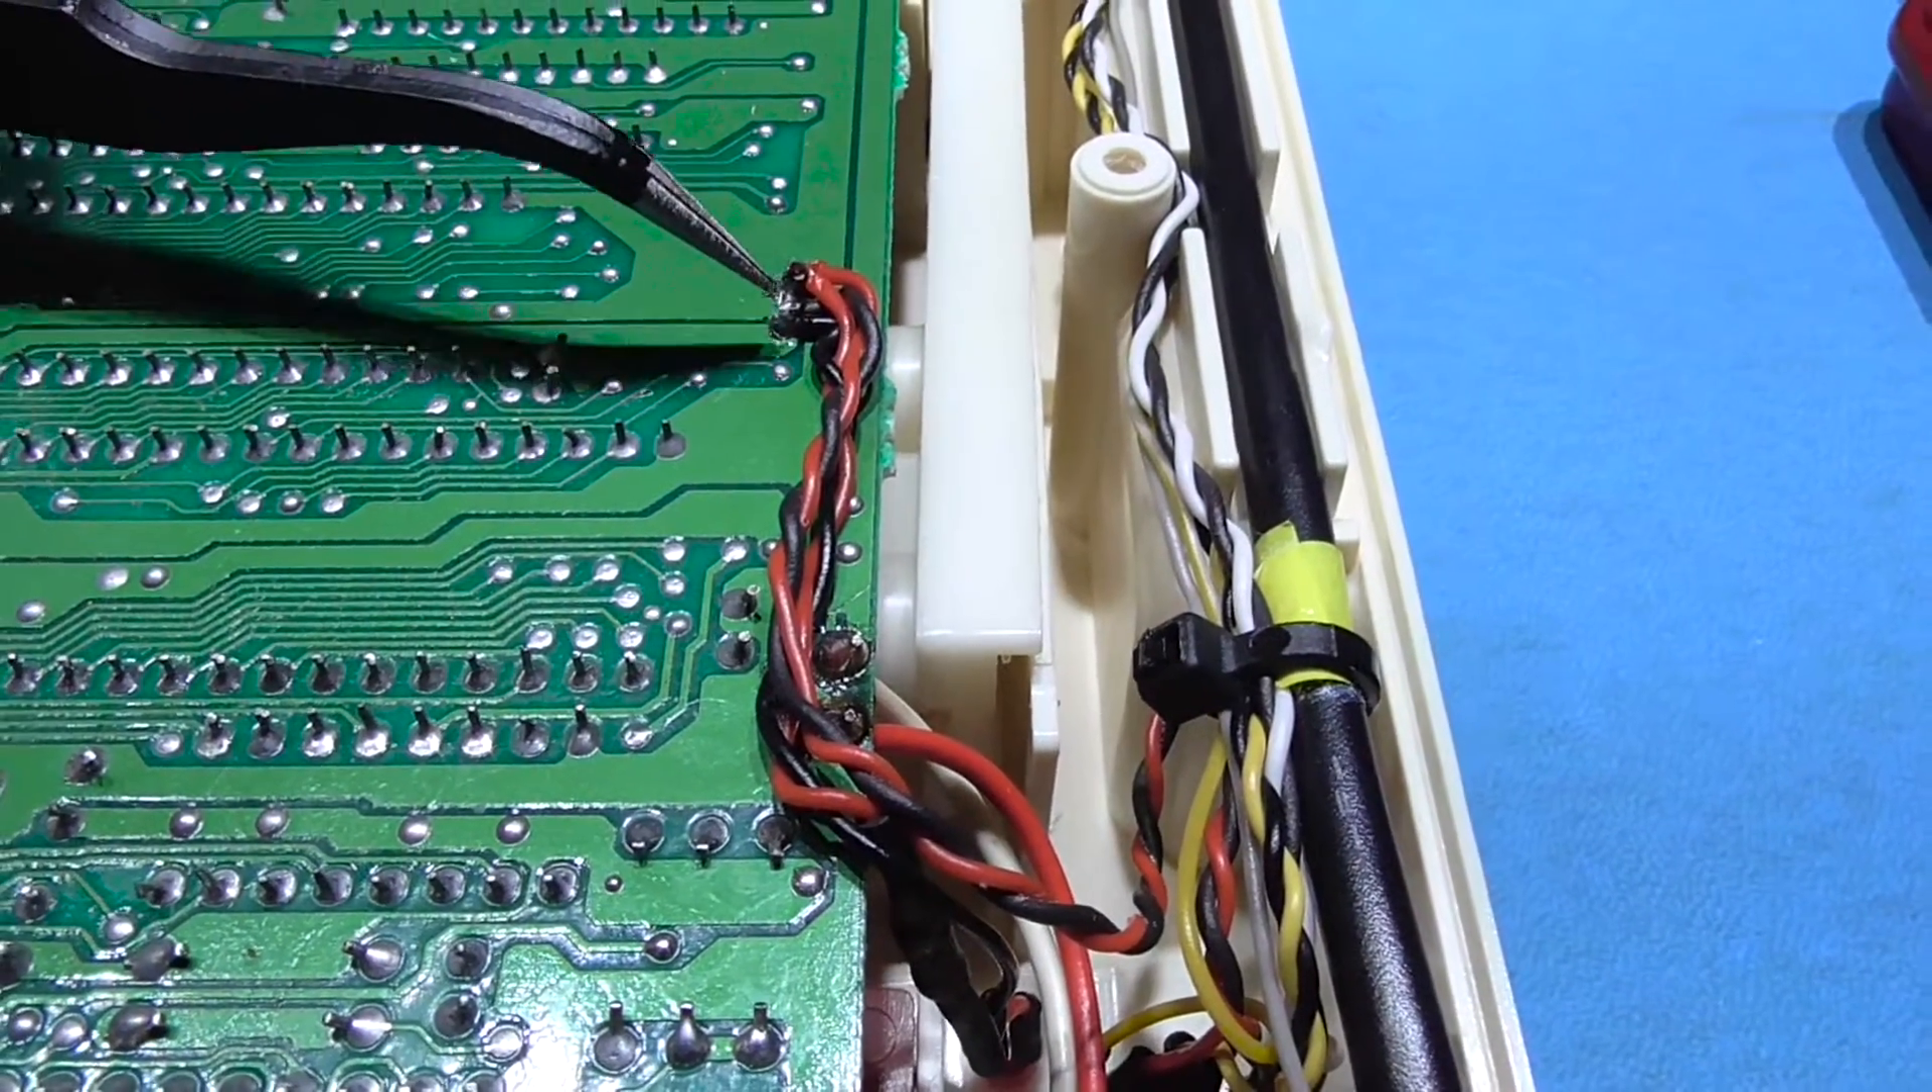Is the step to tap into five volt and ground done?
Yes.